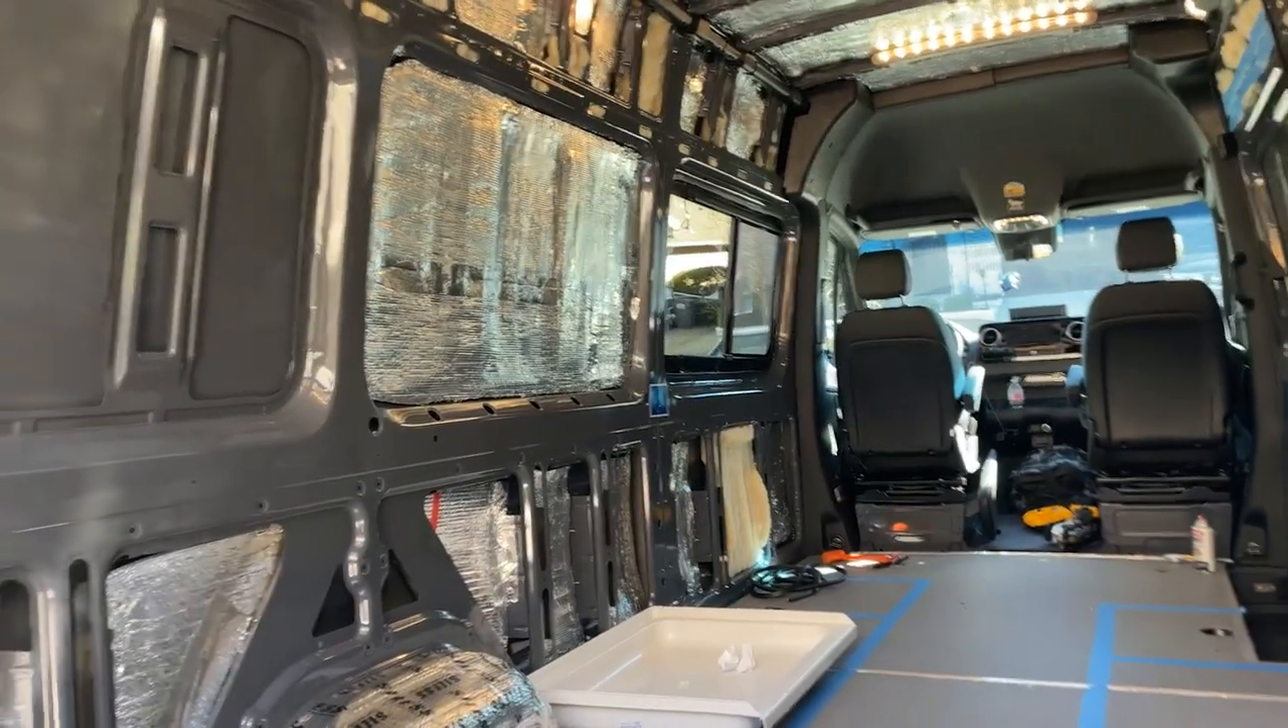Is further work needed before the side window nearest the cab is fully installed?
No.